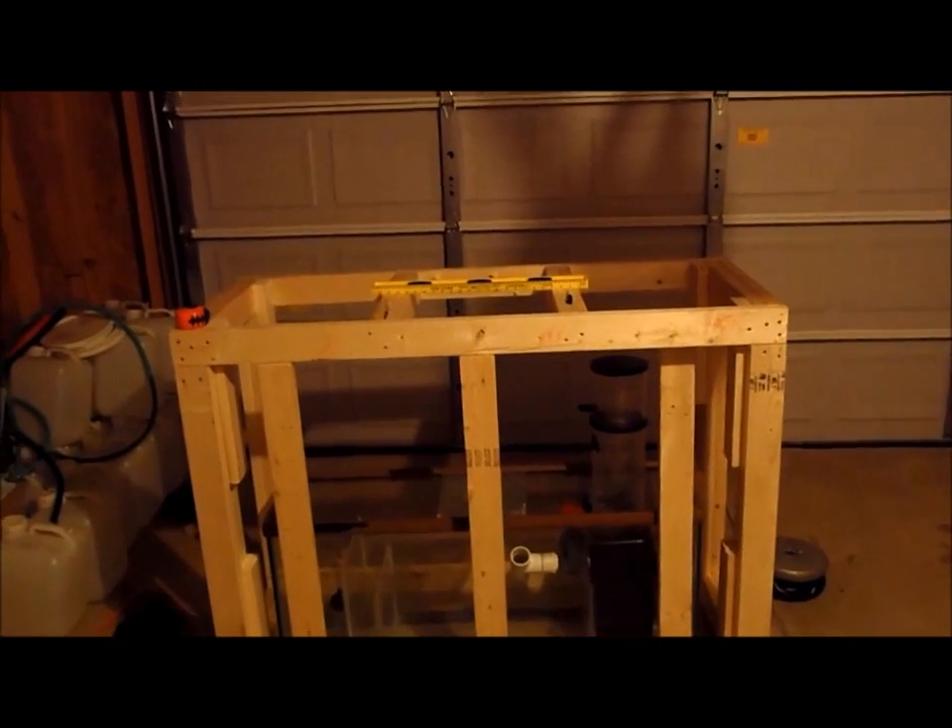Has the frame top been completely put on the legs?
Yes.